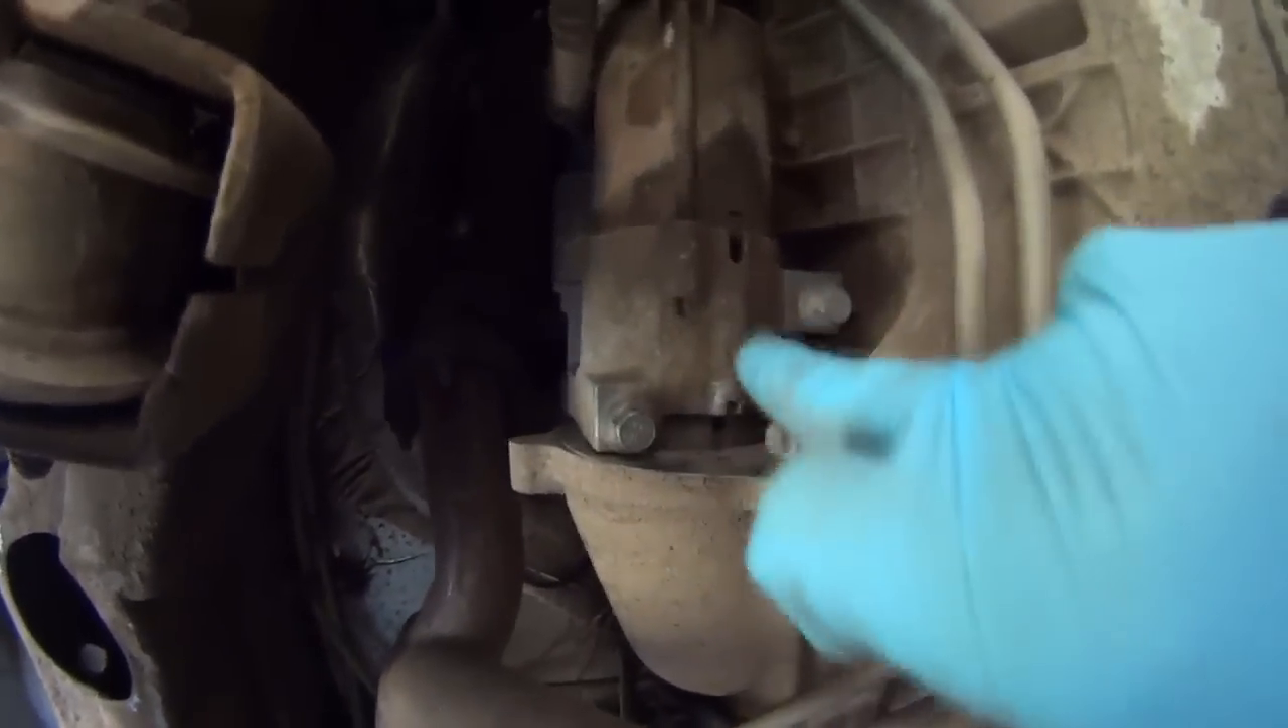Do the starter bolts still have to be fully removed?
Yes.